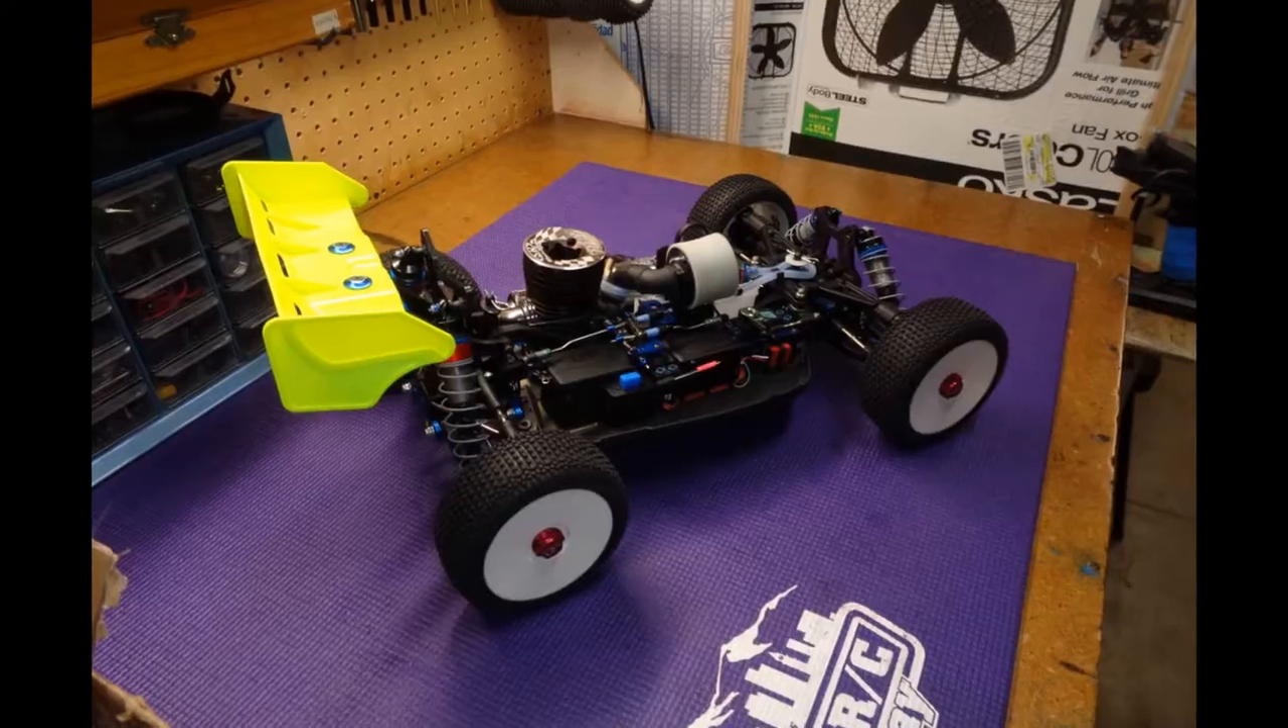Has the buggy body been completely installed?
No.